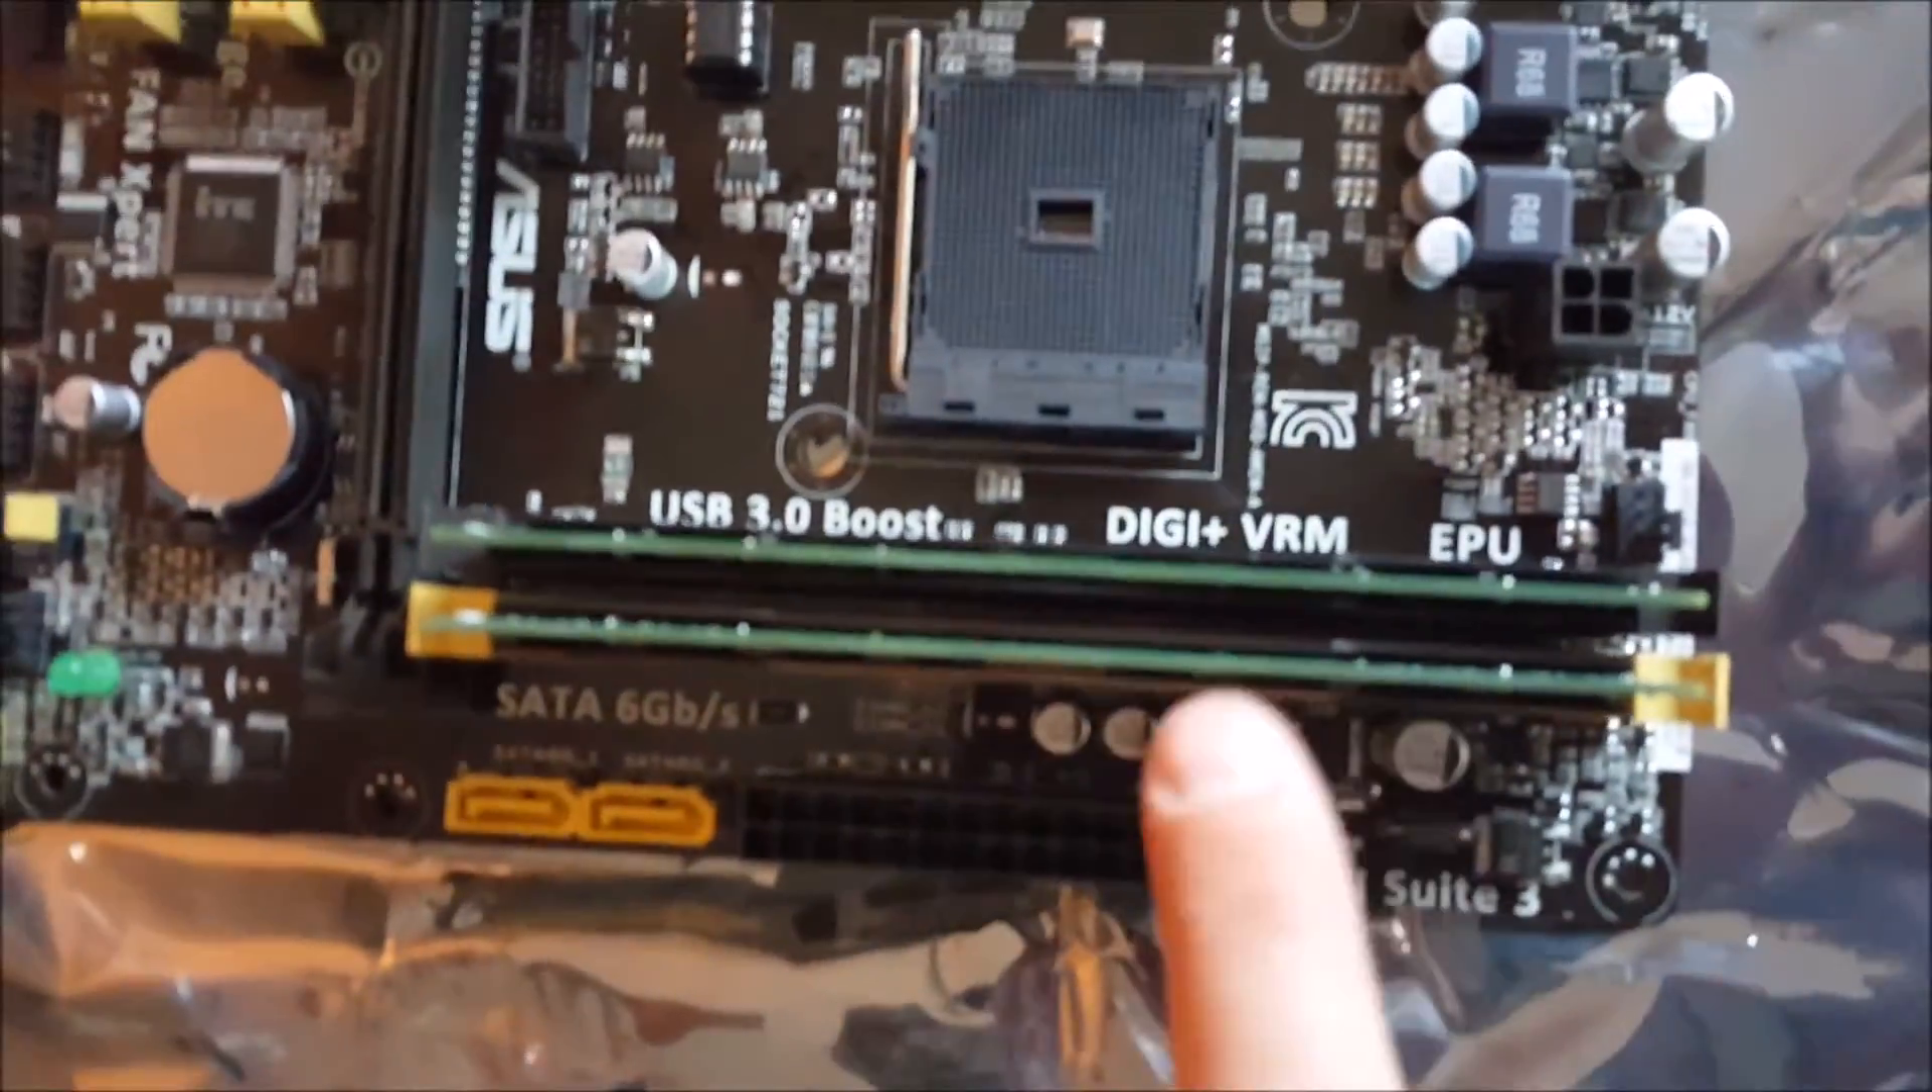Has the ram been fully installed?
Yes.